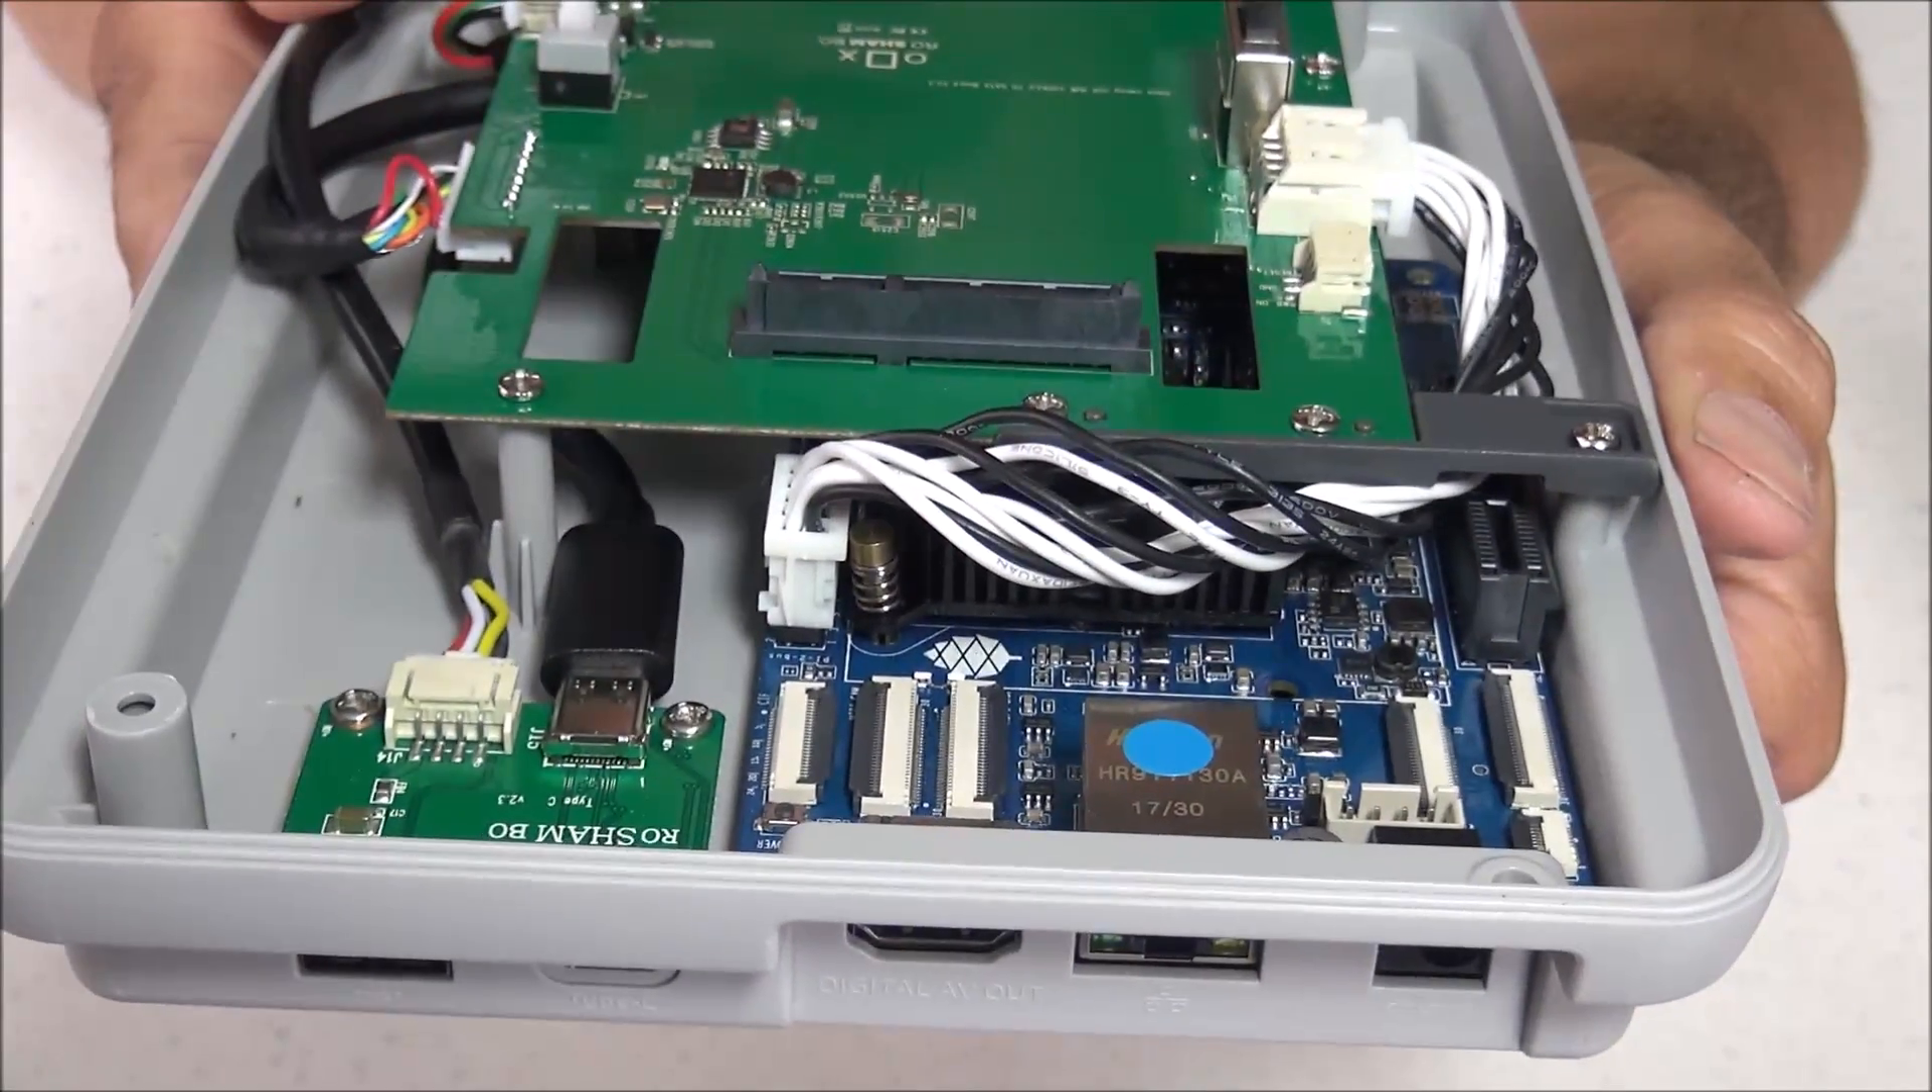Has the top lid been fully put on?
No.